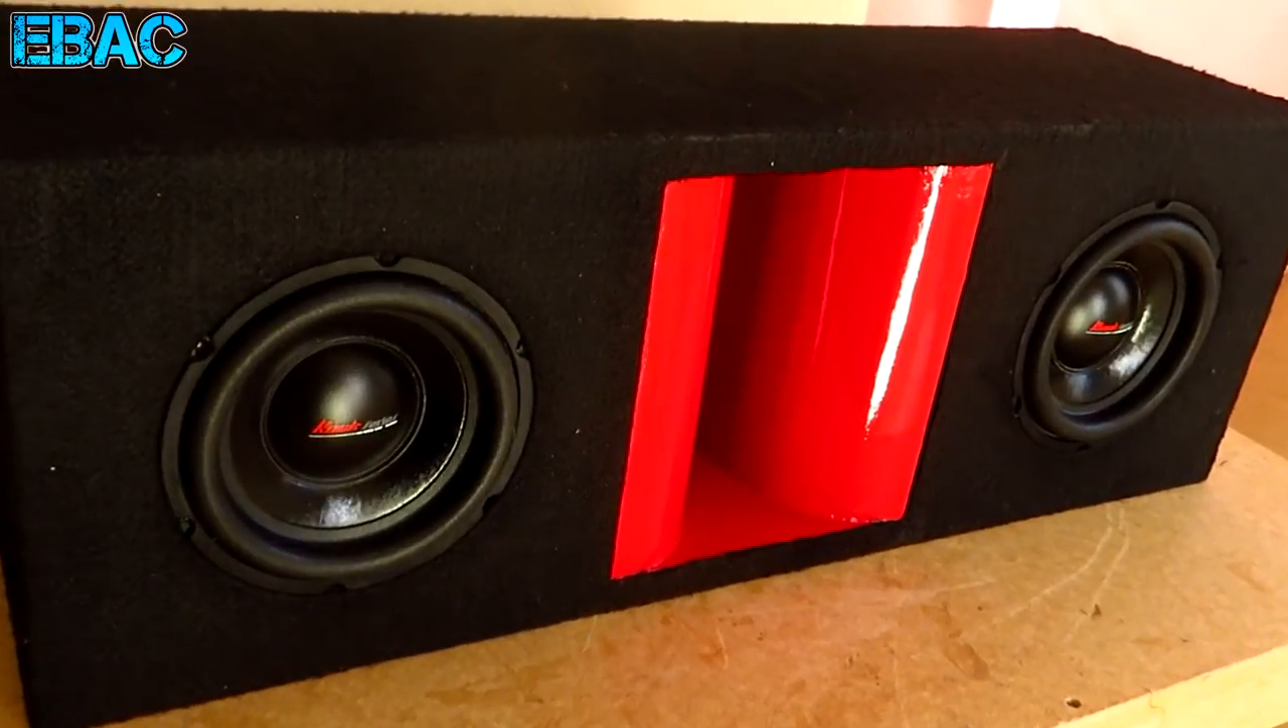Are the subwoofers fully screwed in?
Yes.